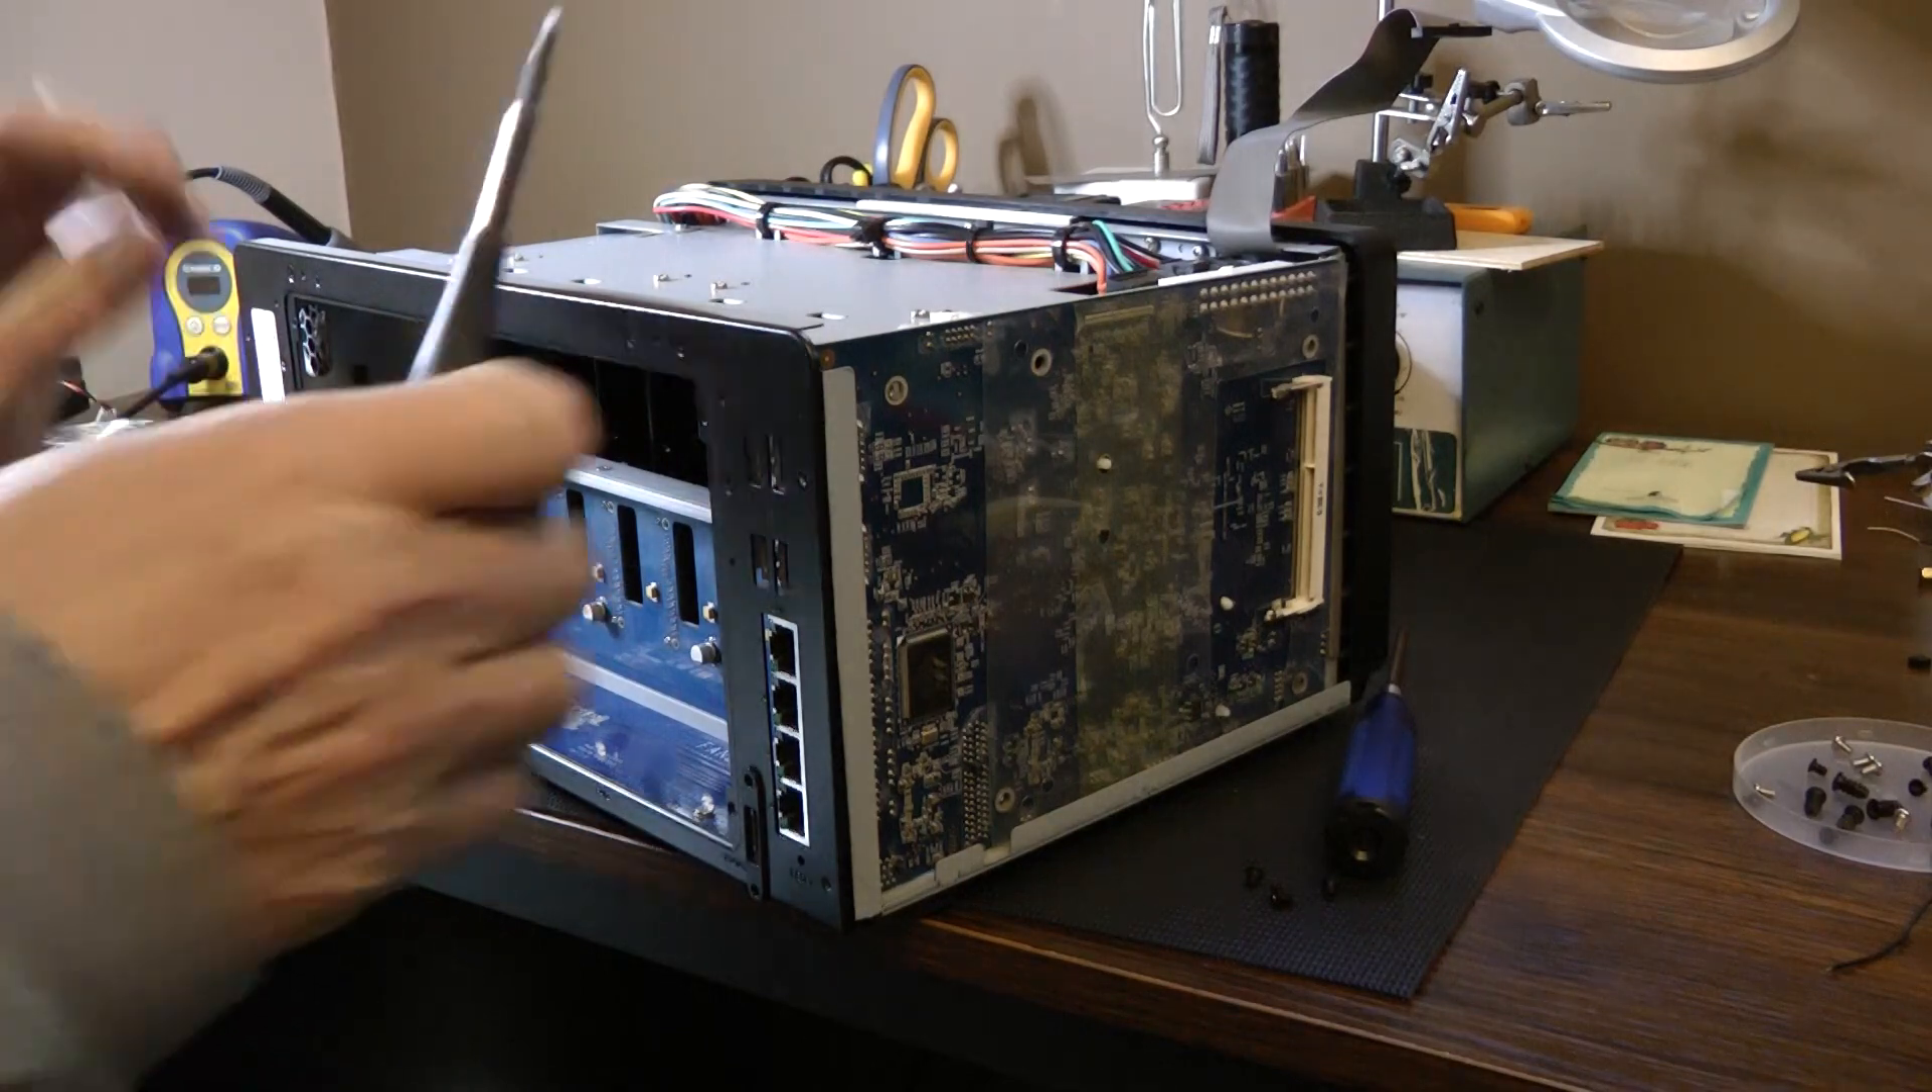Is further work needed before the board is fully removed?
Yes.